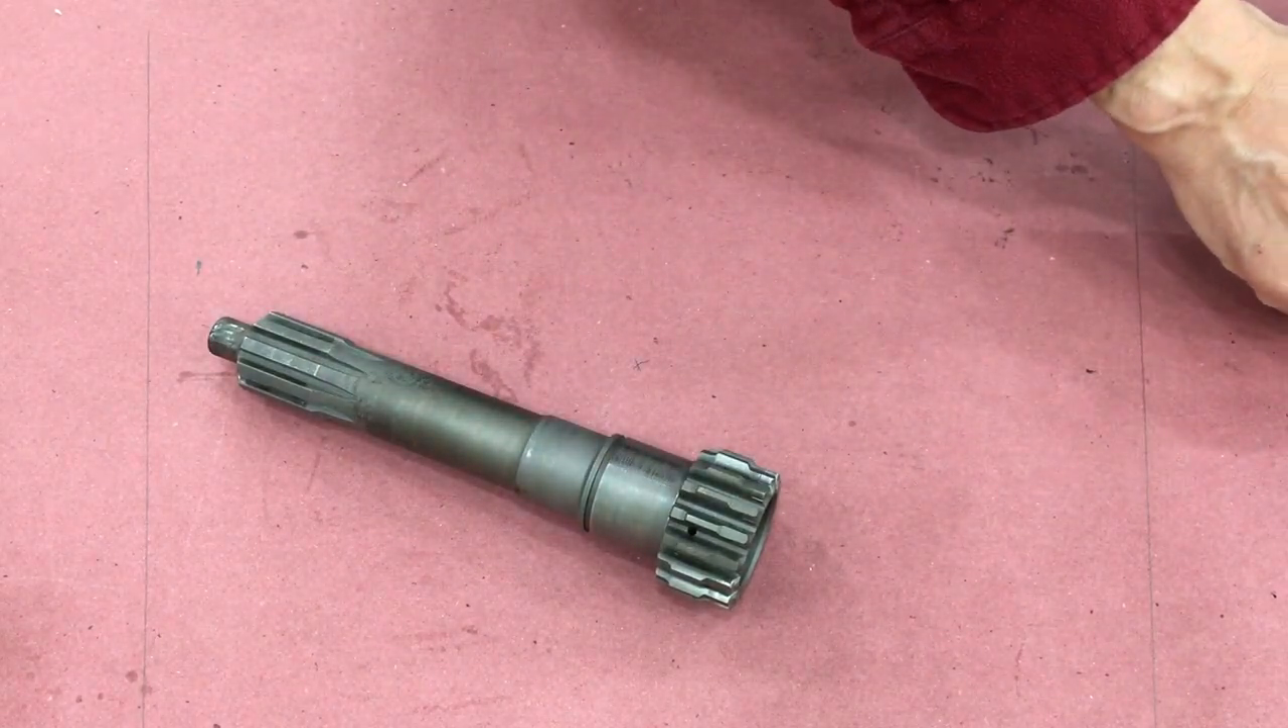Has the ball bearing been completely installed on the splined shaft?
No.